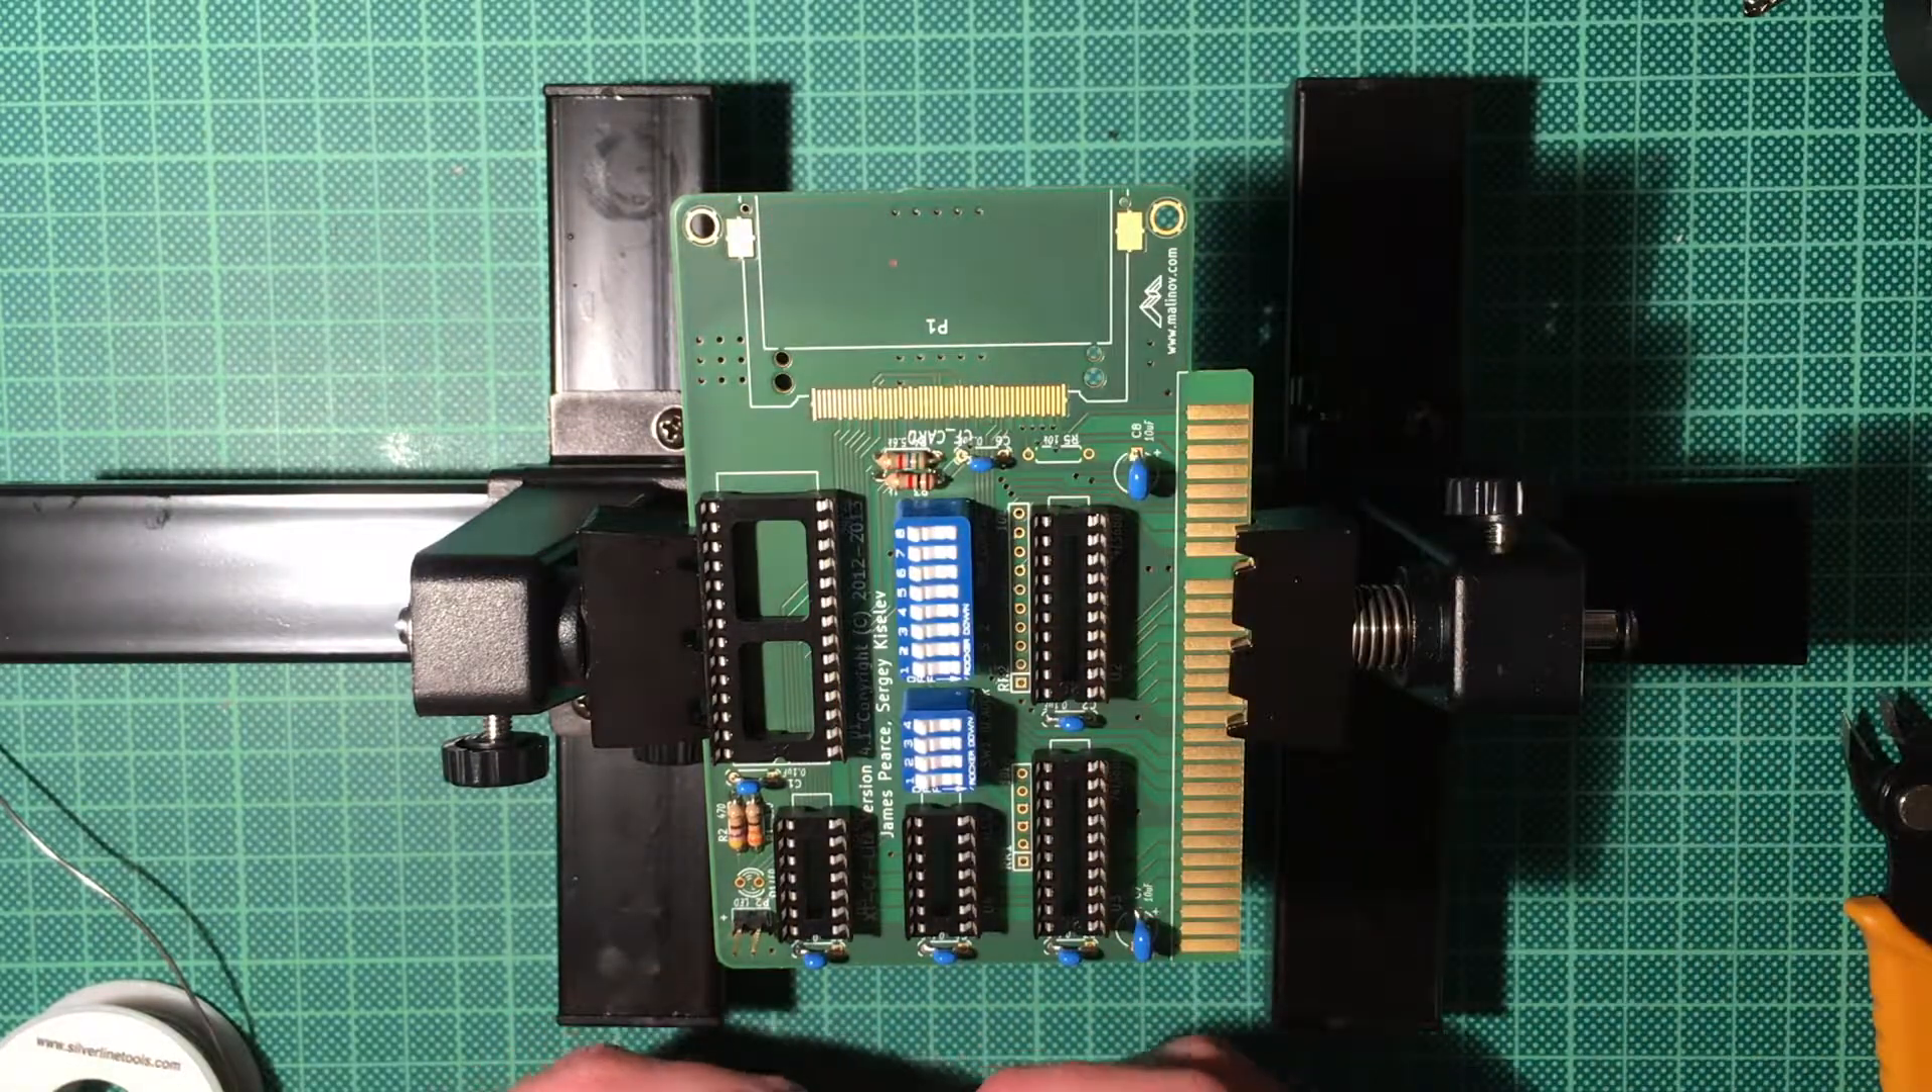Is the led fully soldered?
No.